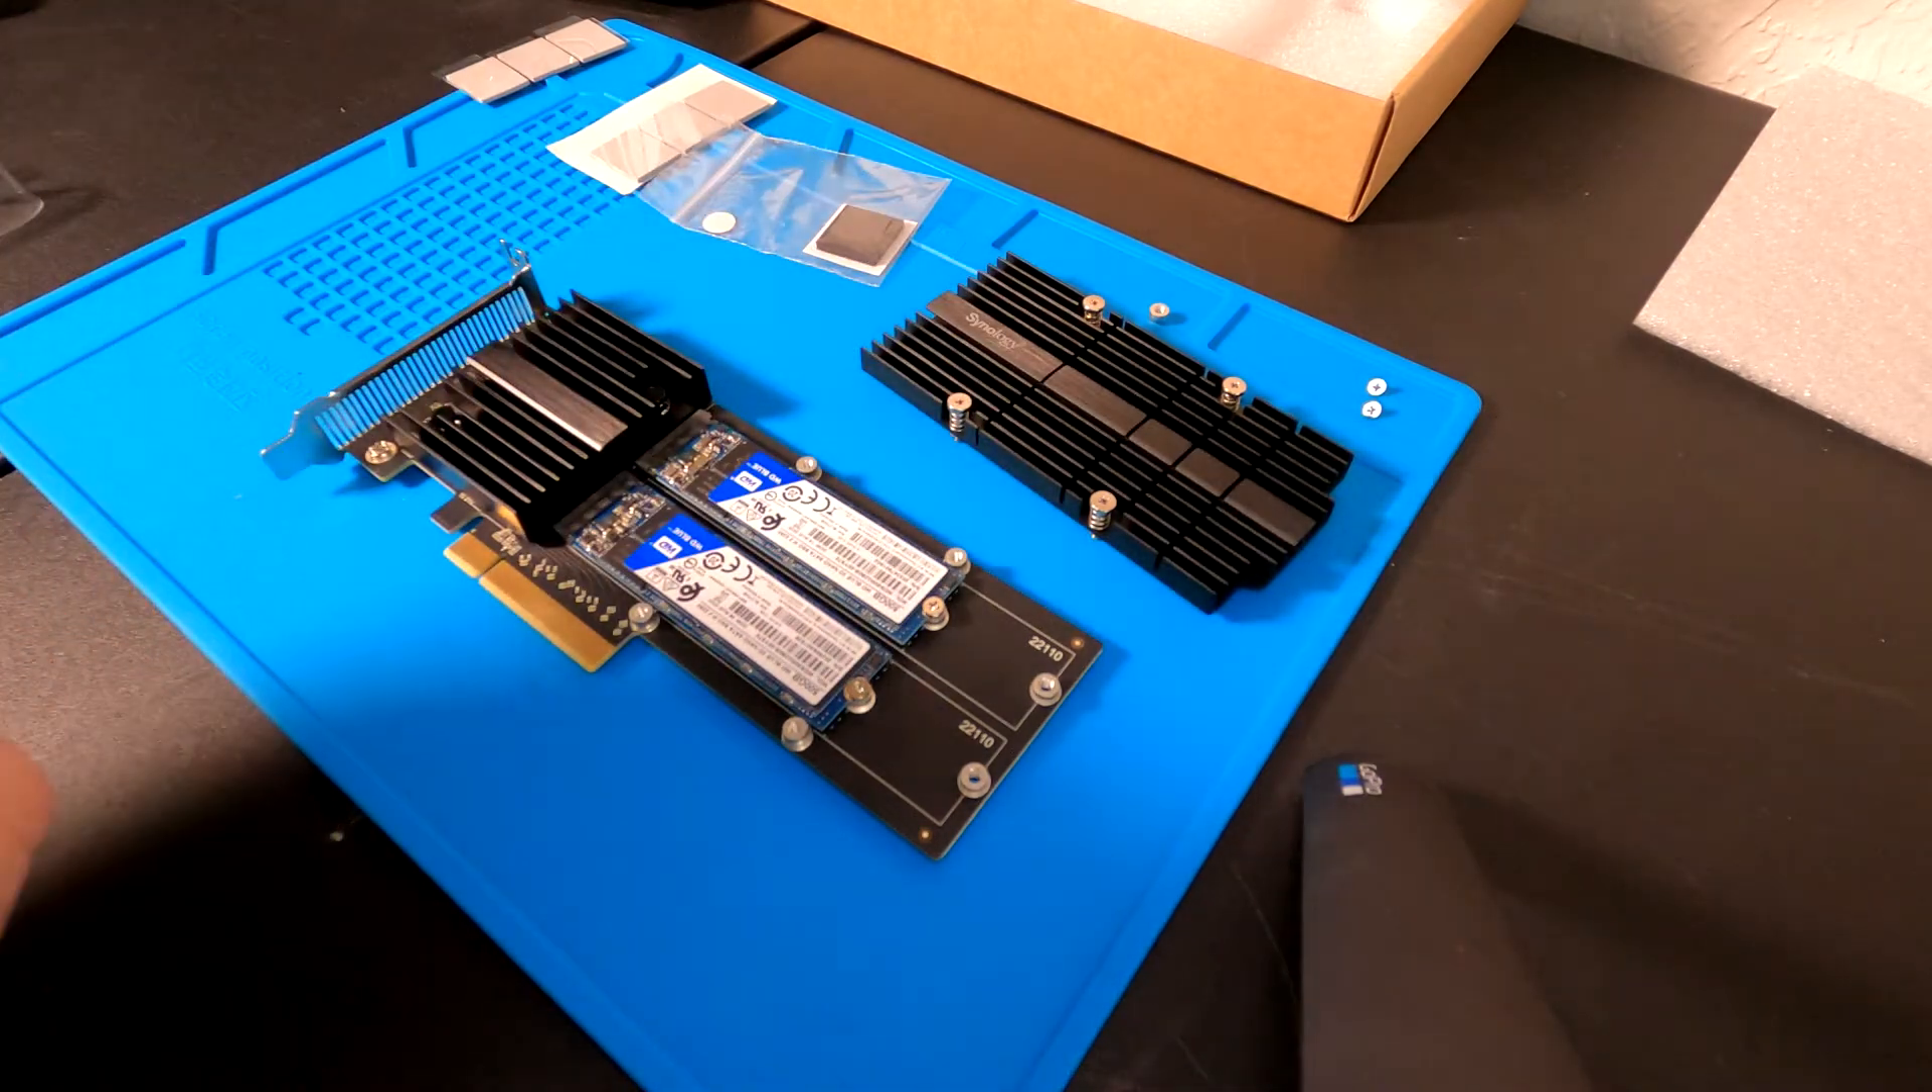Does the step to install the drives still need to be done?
No.